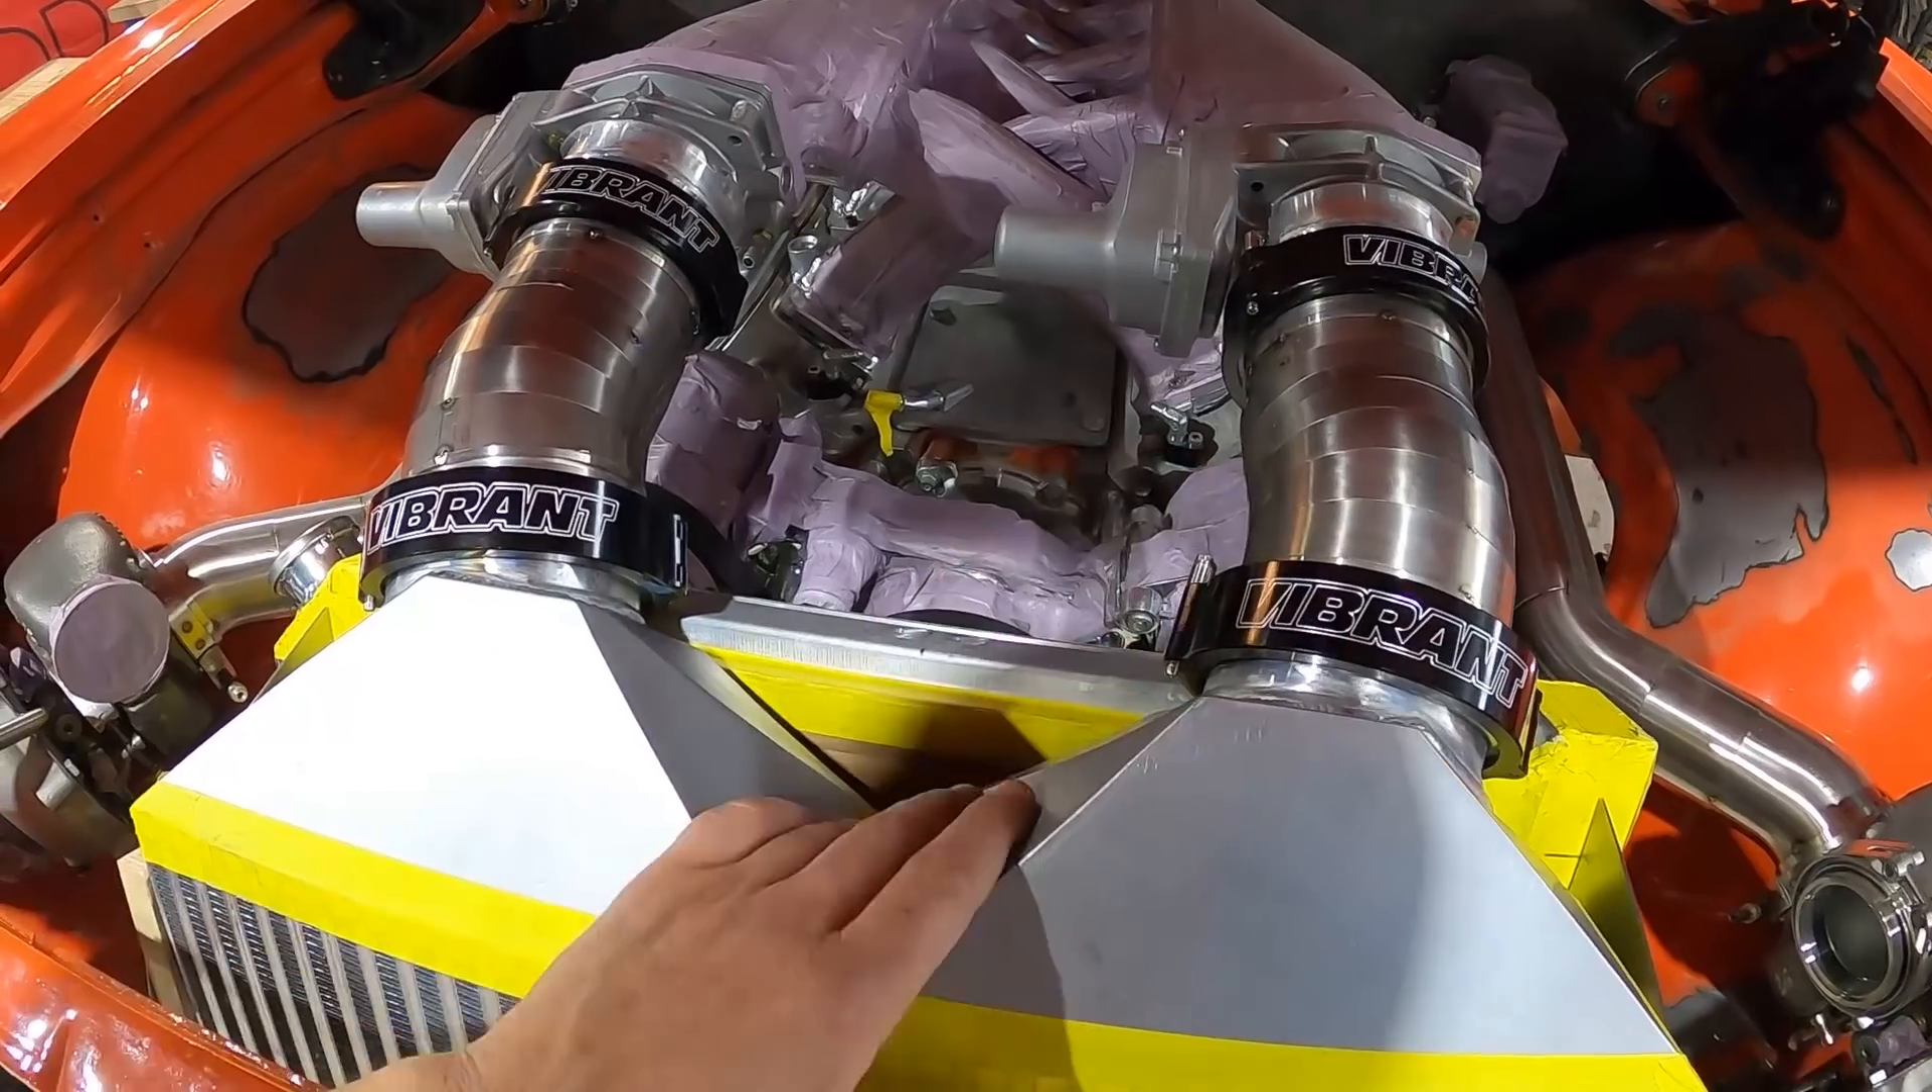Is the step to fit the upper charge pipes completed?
Yes.